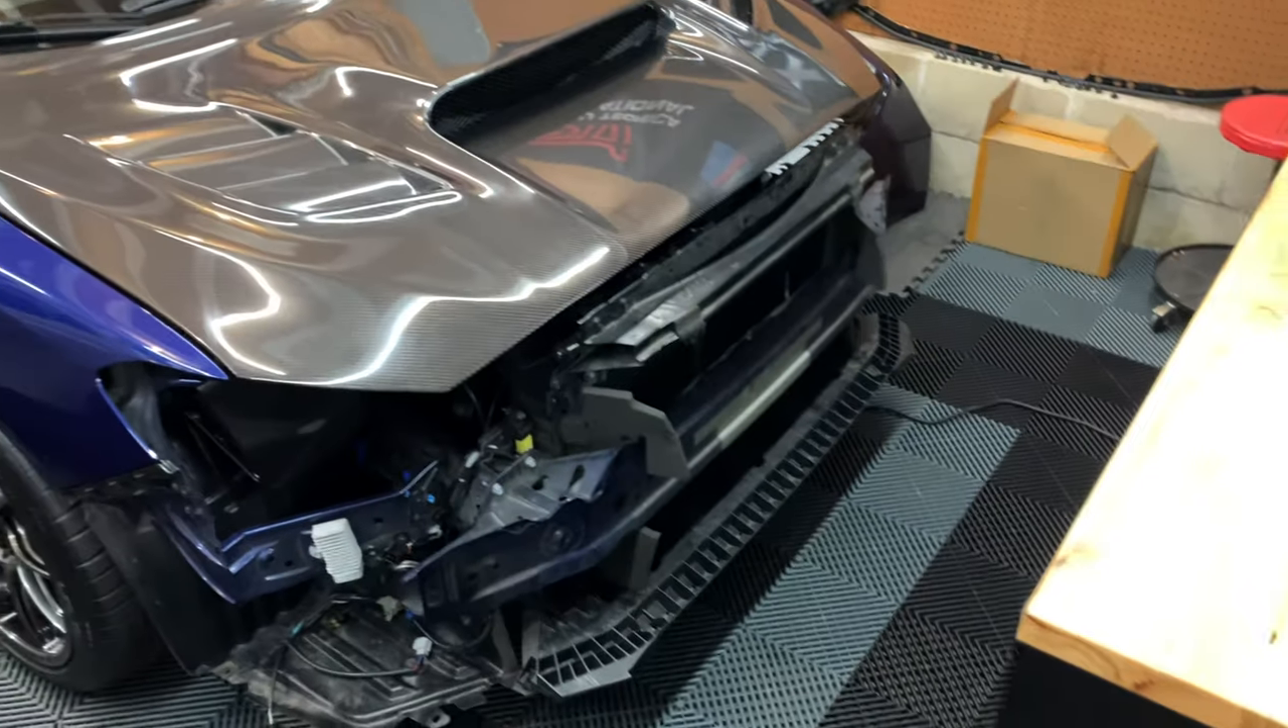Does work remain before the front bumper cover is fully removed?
No.